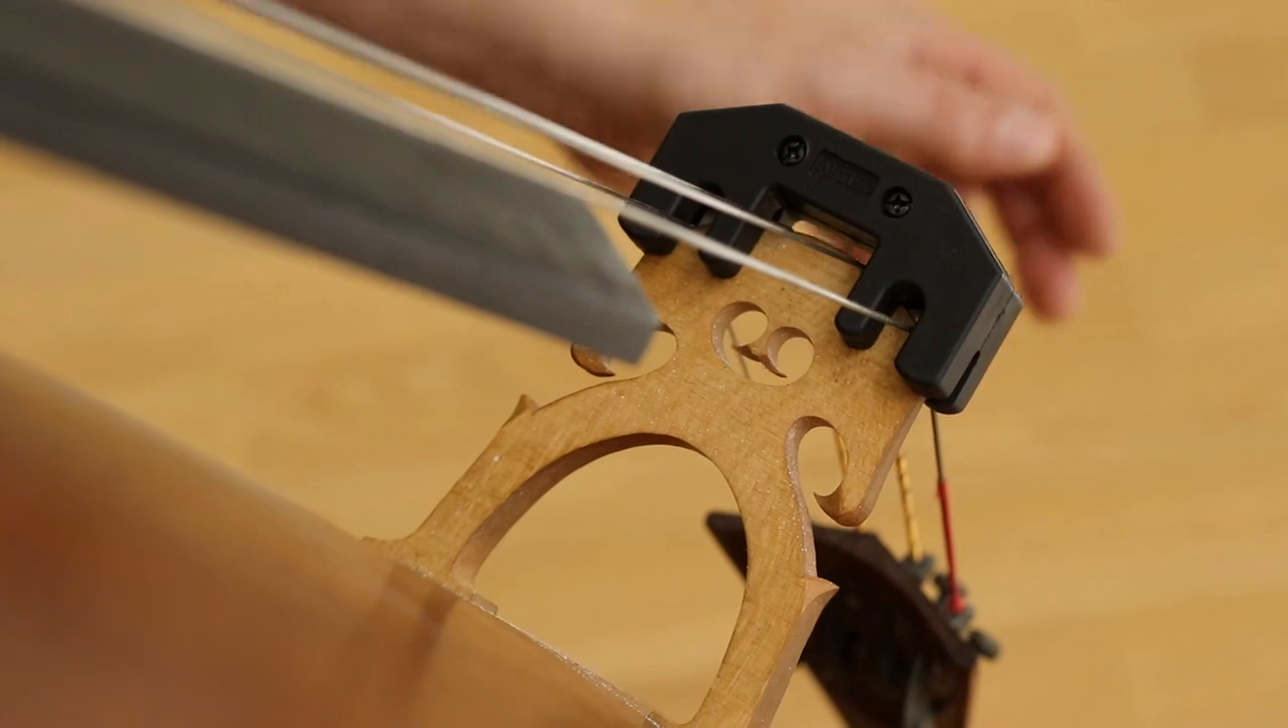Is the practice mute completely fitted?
Yes.